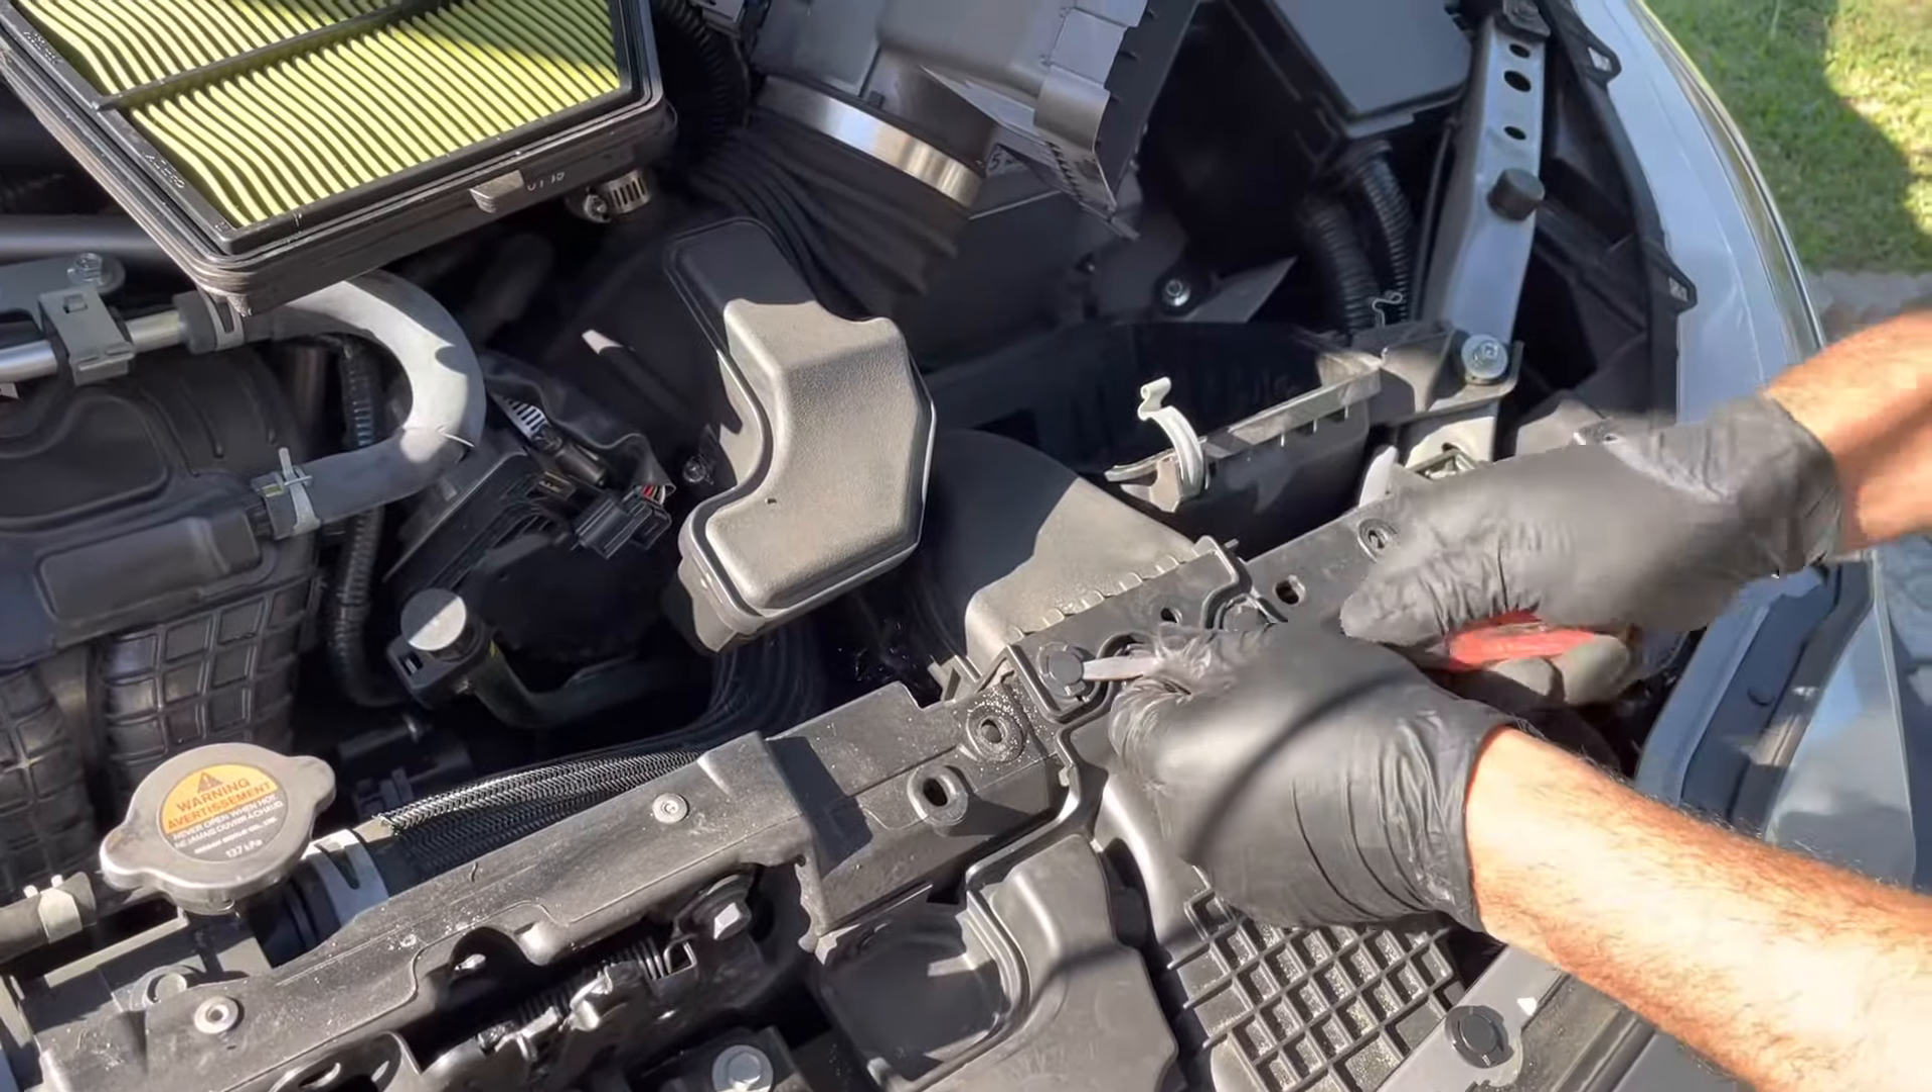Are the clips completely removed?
No.